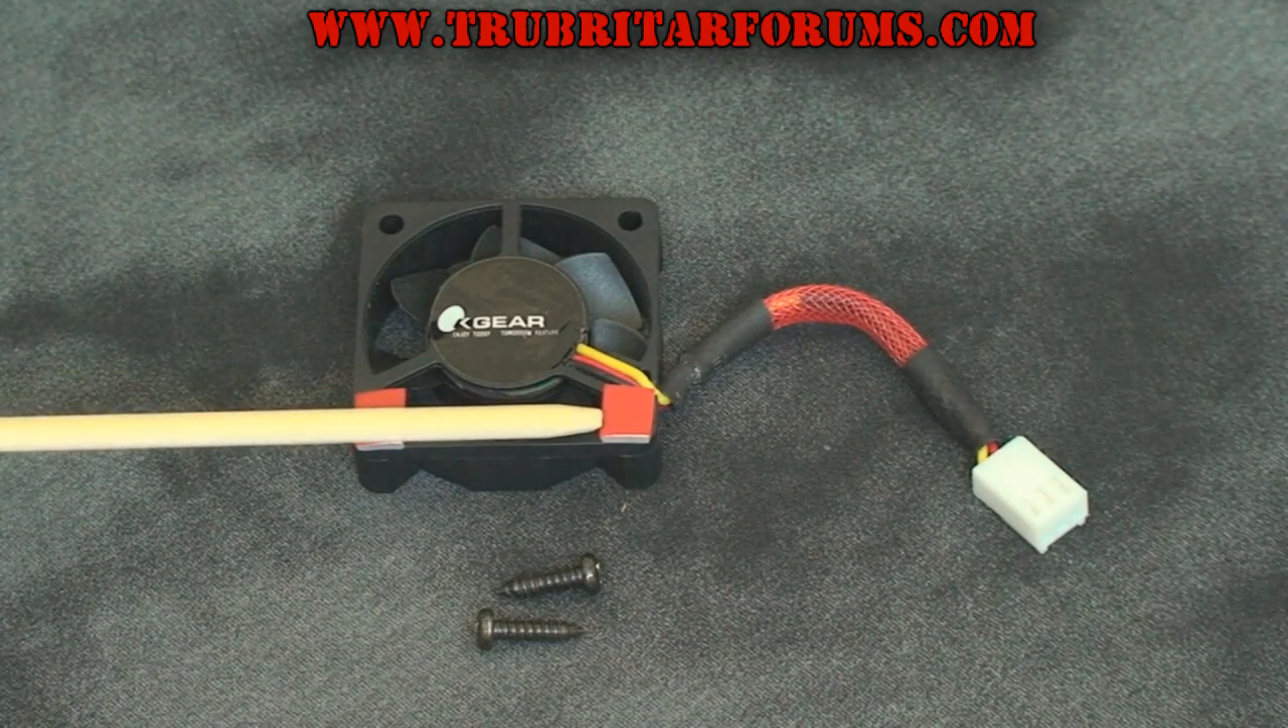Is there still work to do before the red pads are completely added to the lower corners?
No.